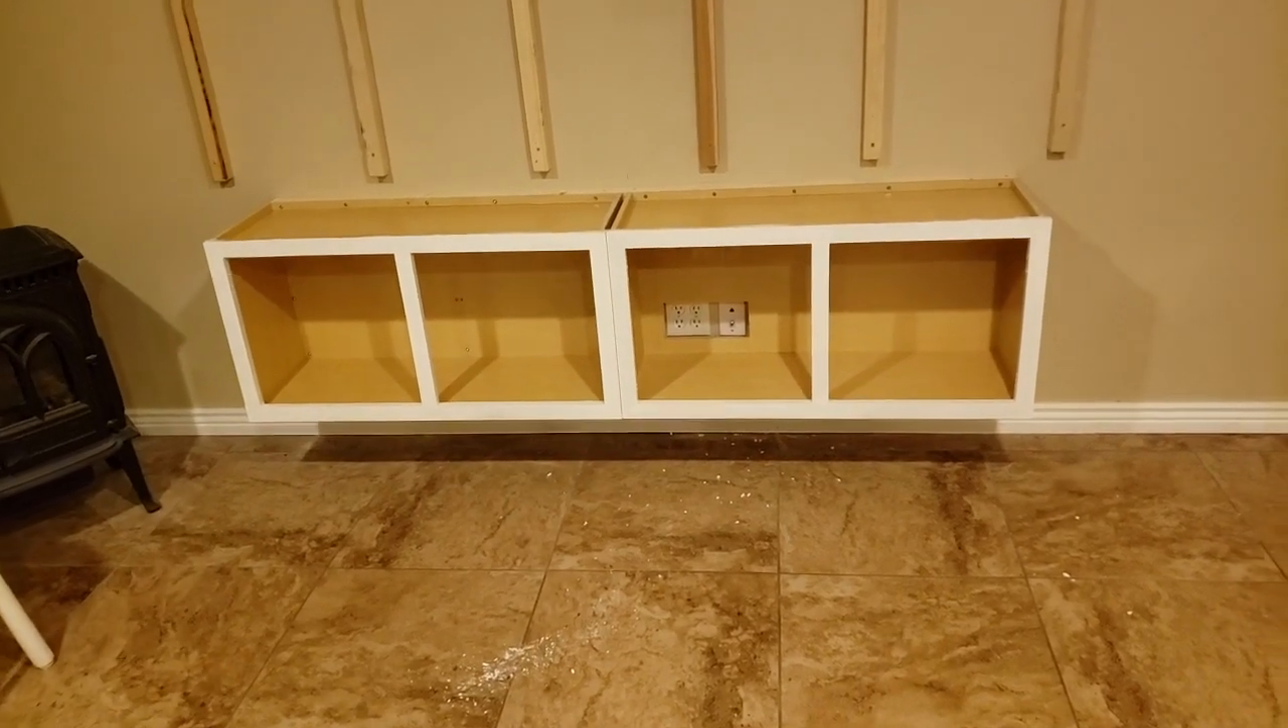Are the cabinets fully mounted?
Yes.